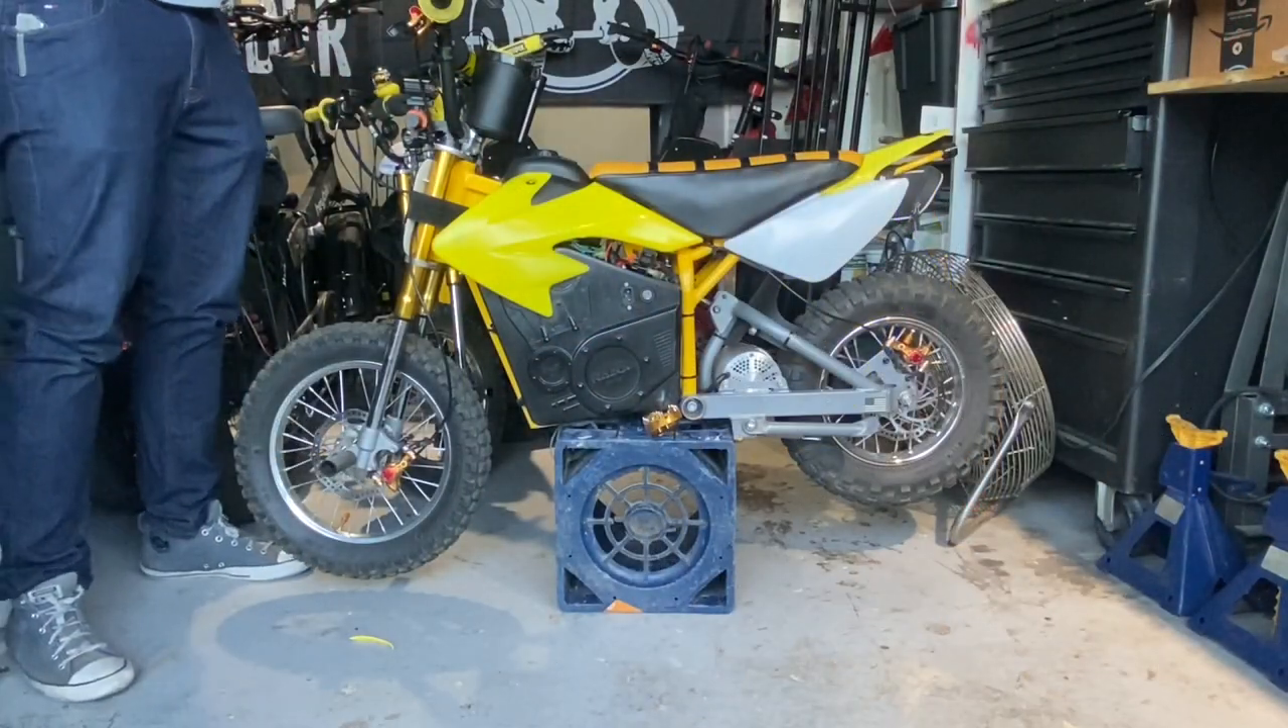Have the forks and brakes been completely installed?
Yes.